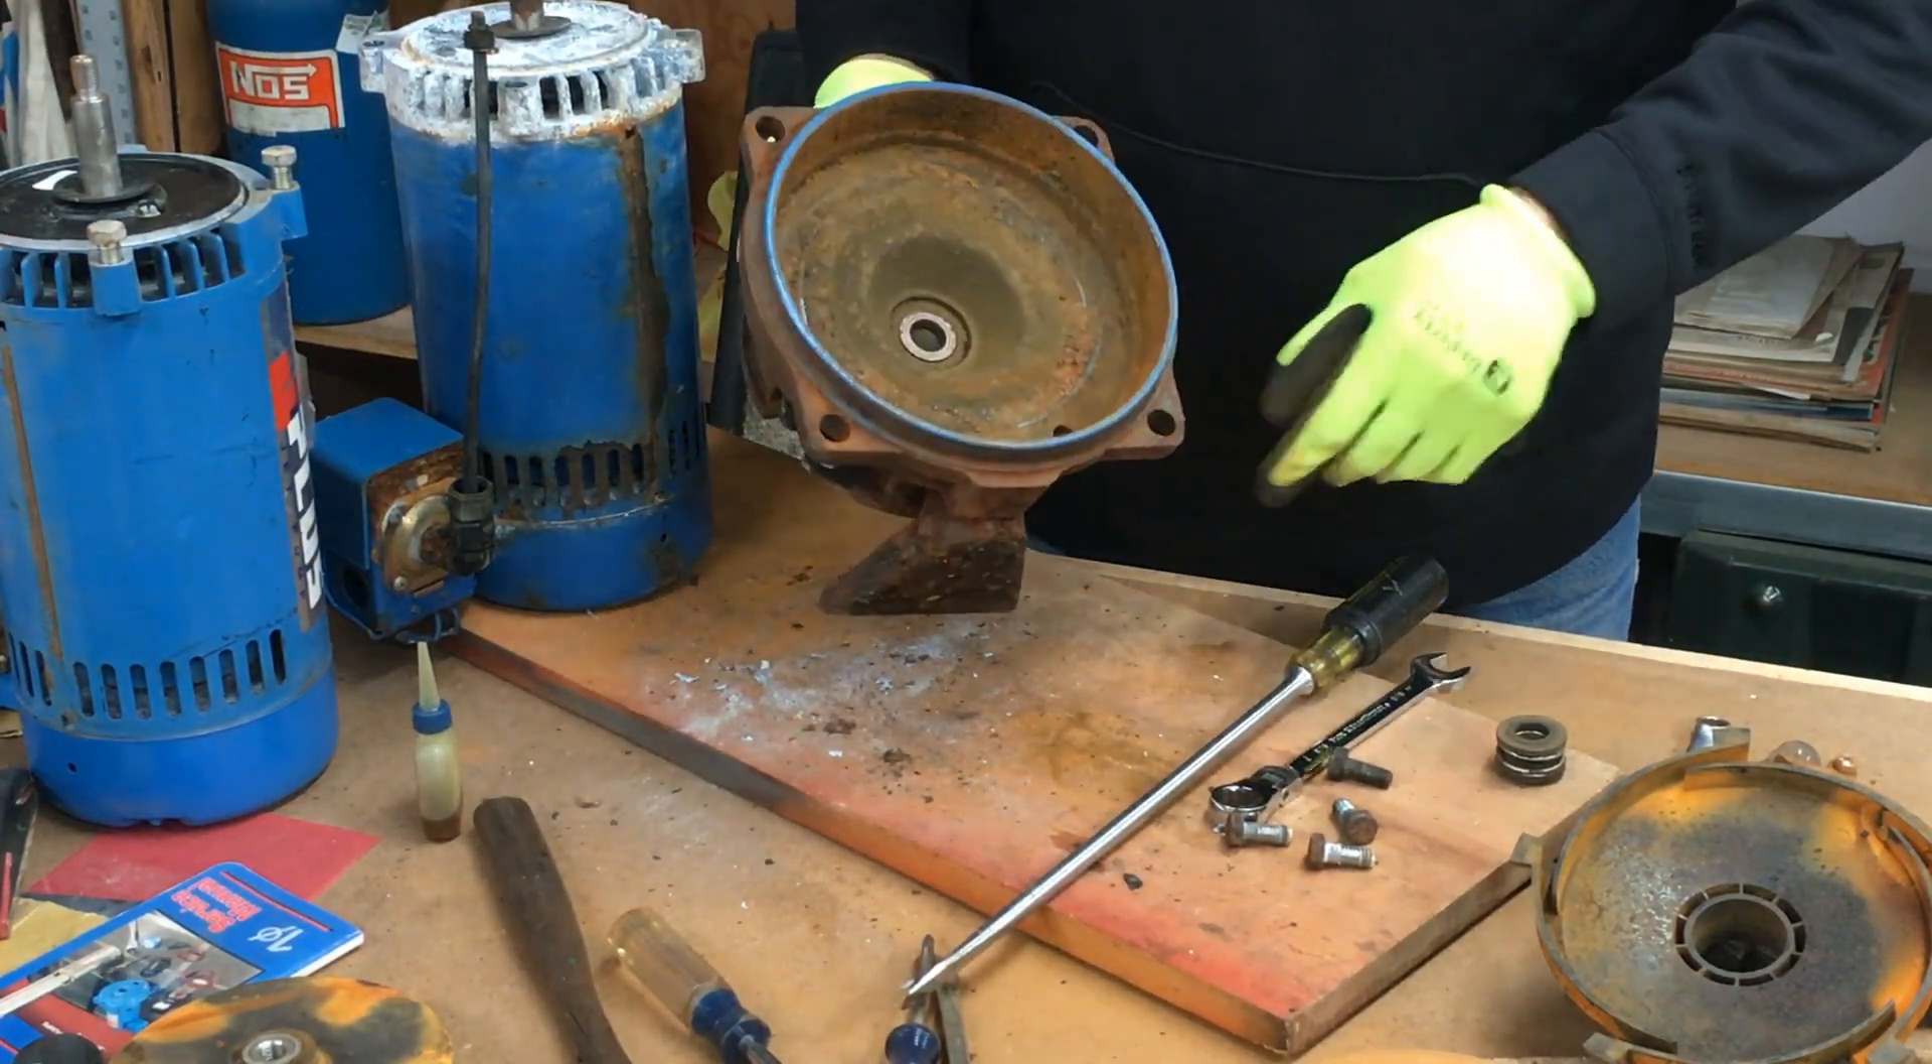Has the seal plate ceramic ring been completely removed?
No.